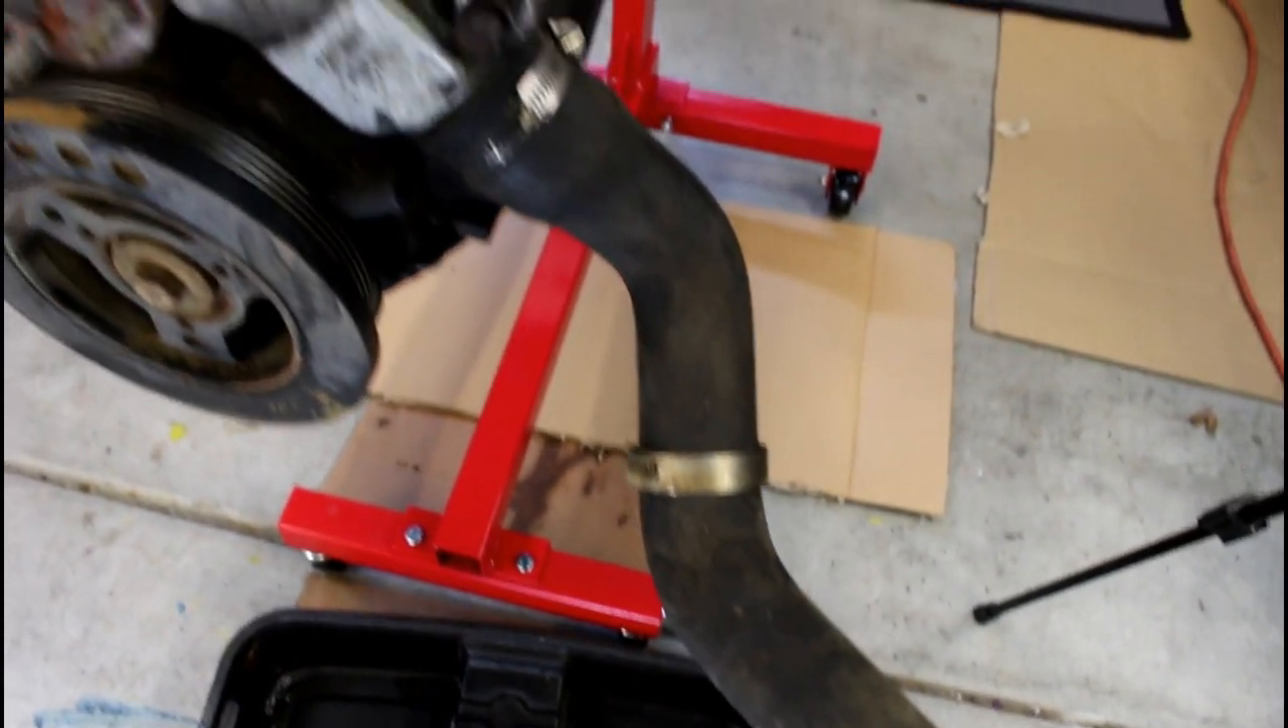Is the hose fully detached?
No.